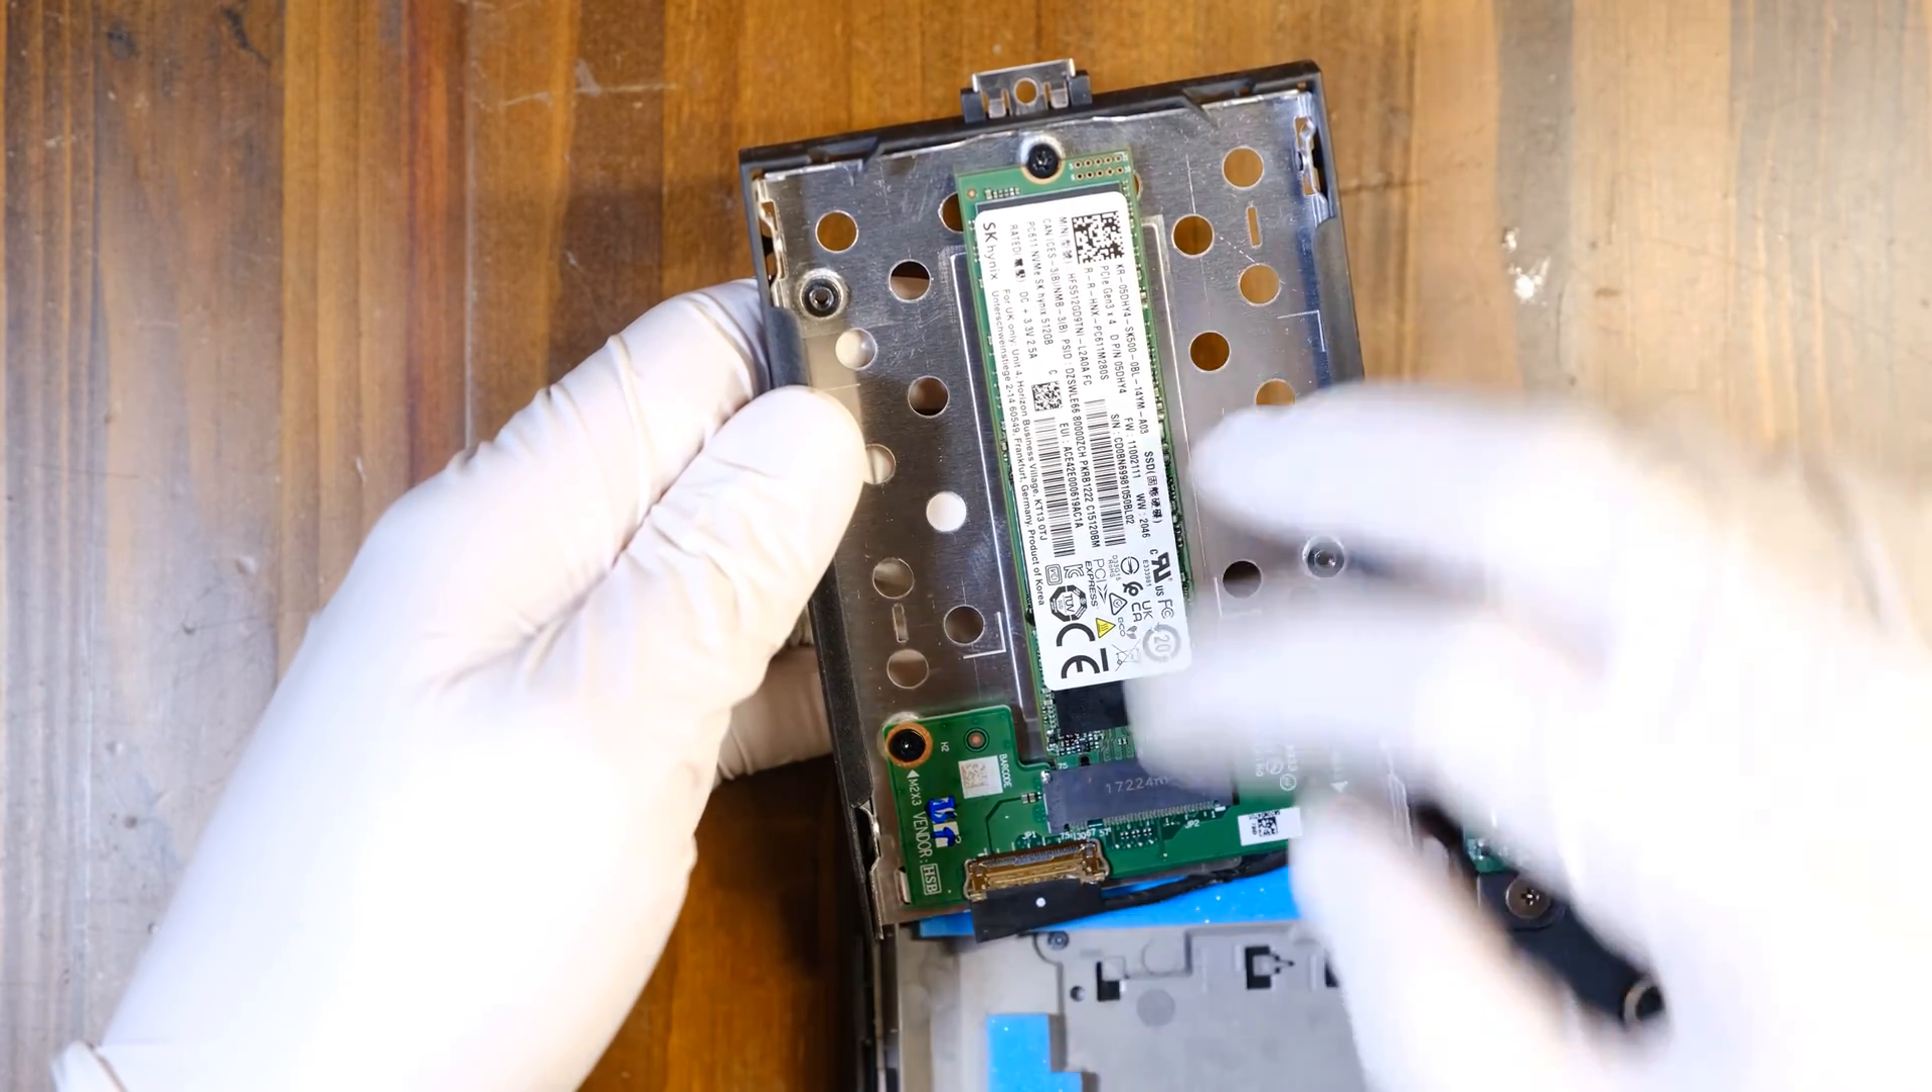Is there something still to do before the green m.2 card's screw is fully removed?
Yes.